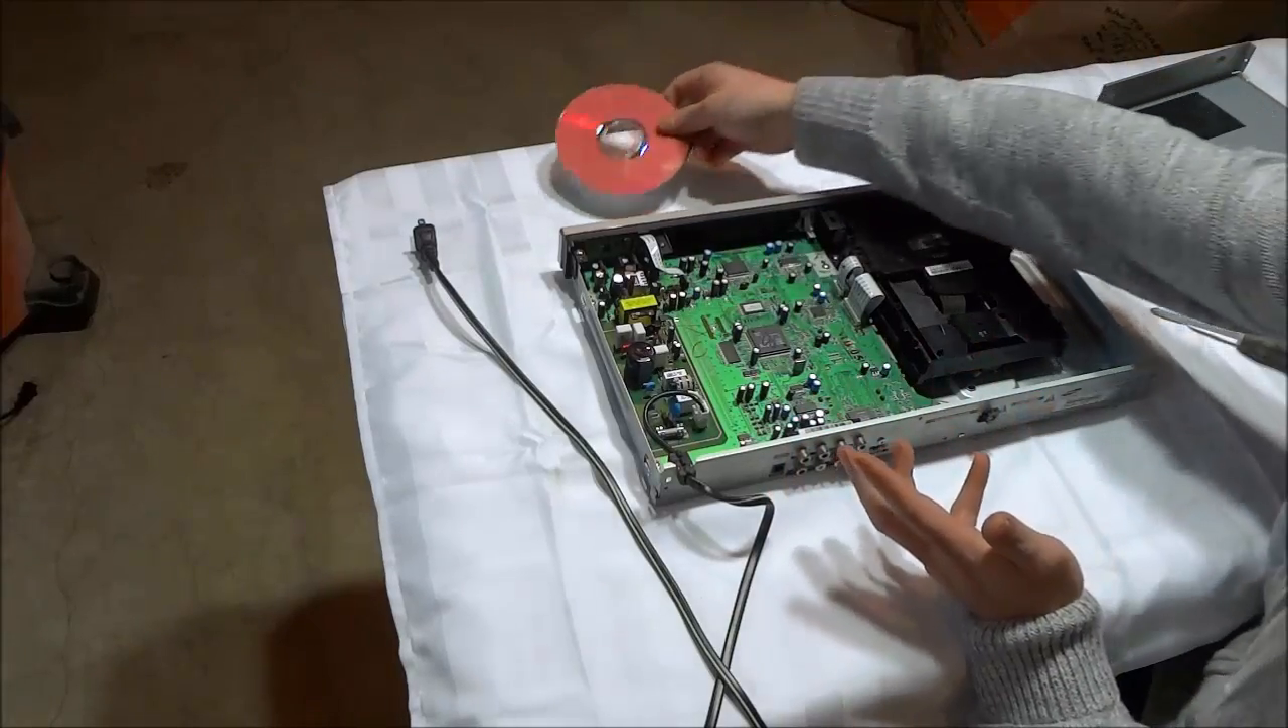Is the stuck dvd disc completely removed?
Yes.